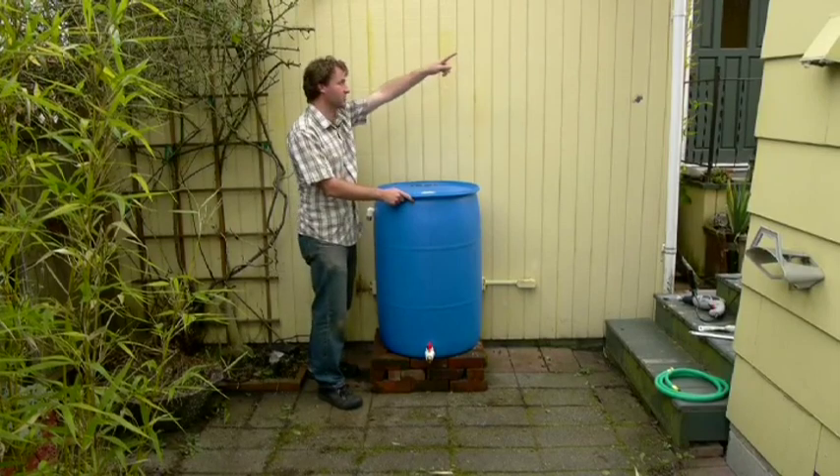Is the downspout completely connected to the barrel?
No.